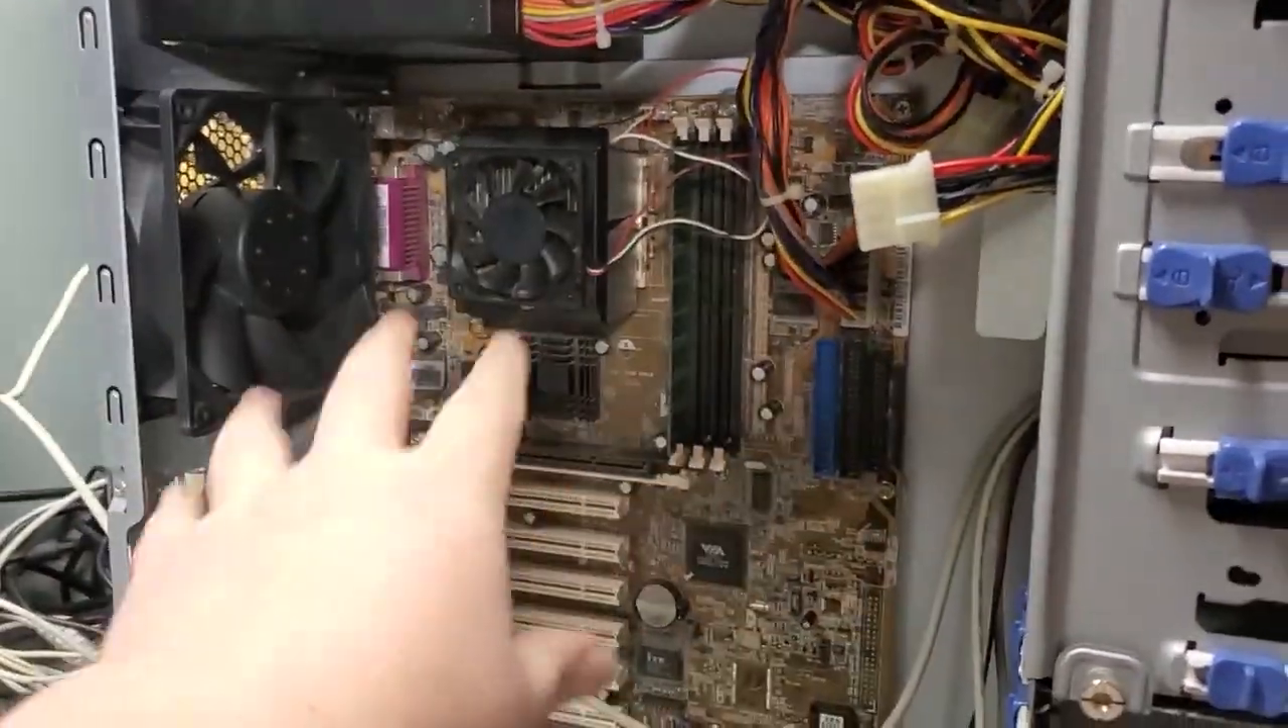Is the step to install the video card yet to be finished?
Yes.